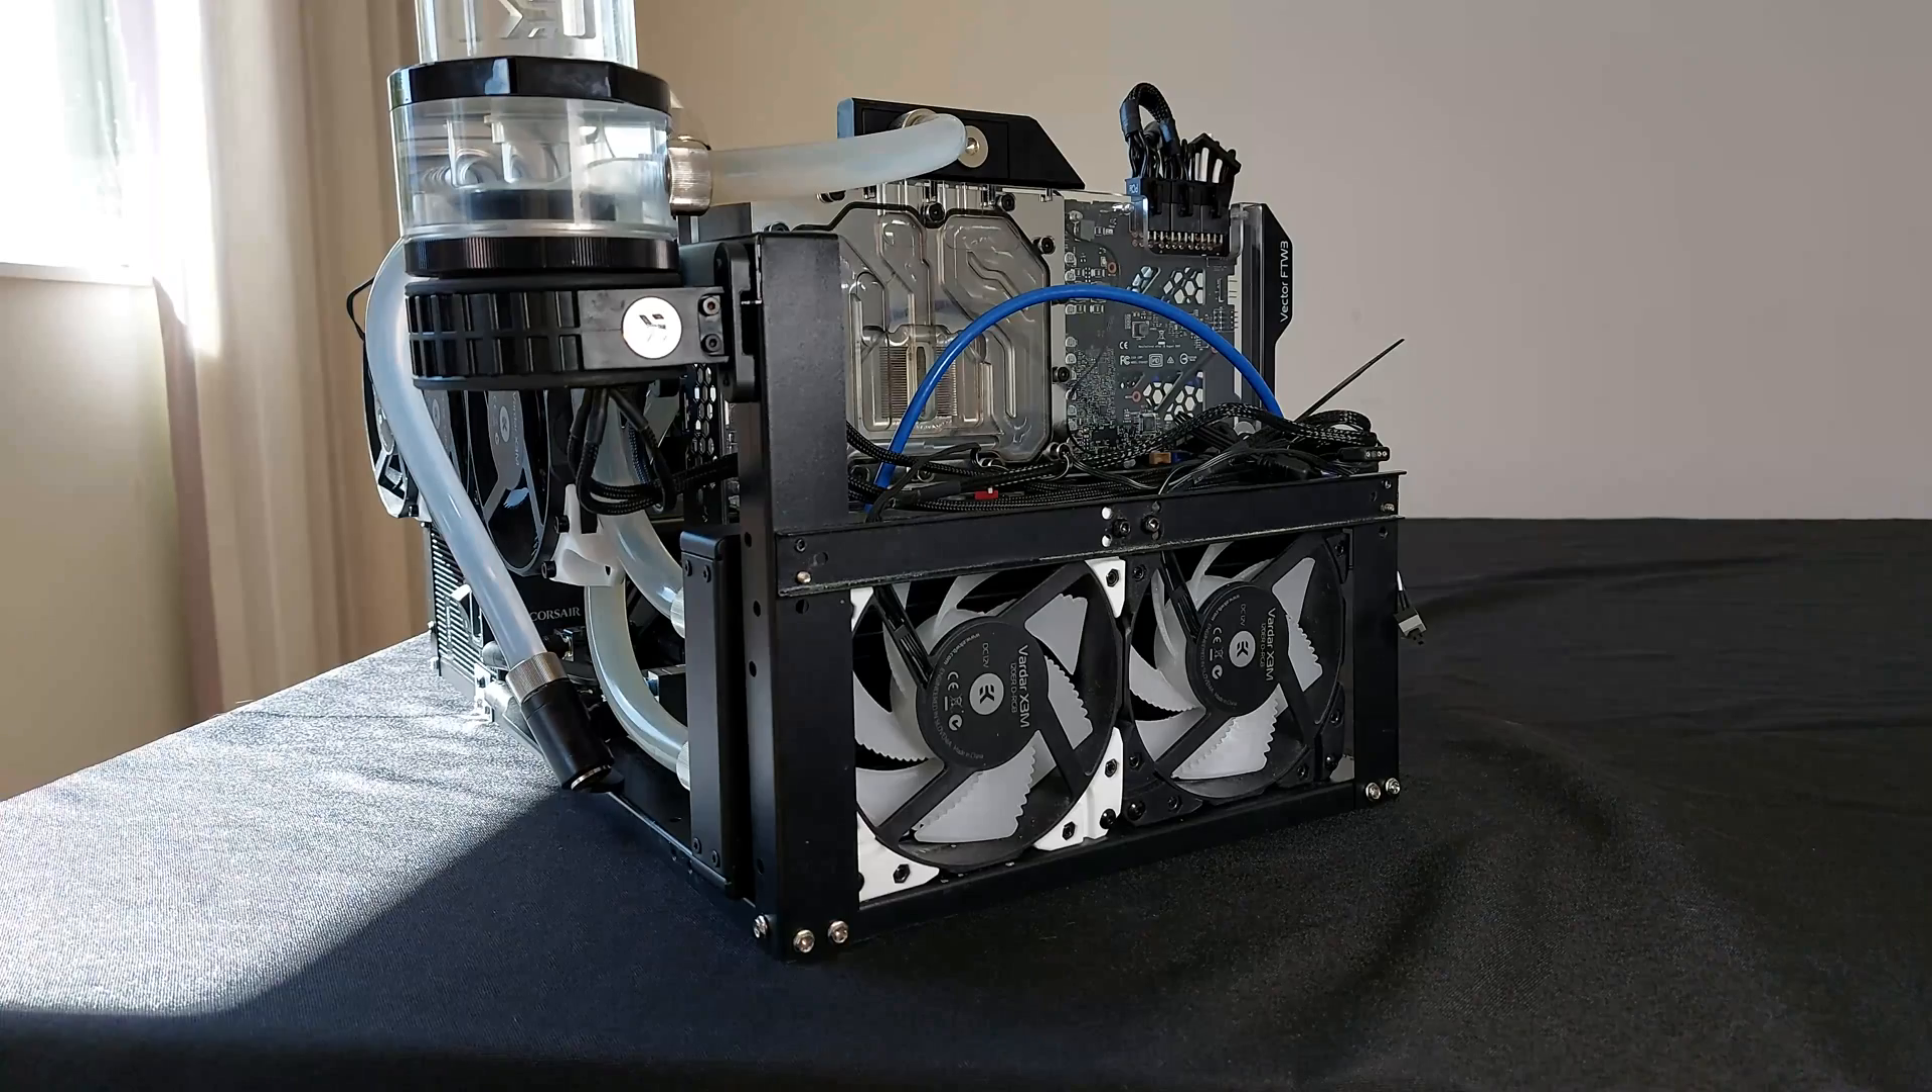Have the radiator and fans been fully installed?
Yes.